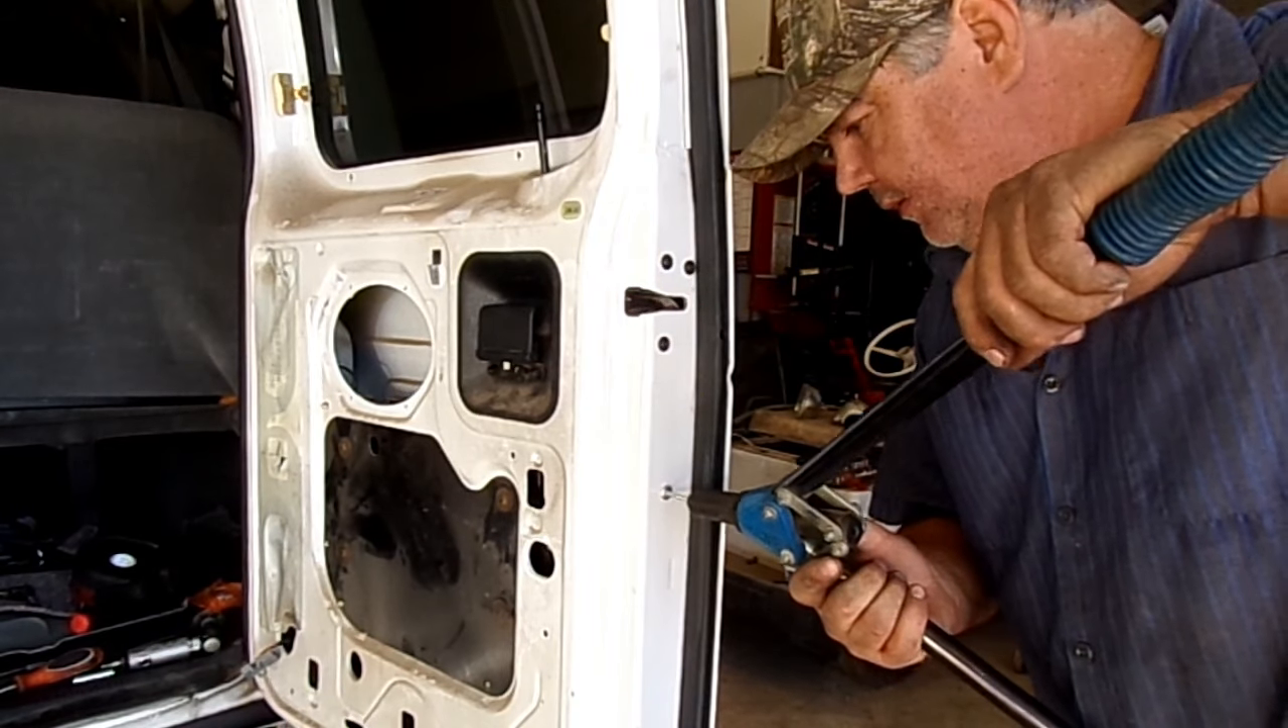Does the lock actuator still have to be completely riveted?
Yes.